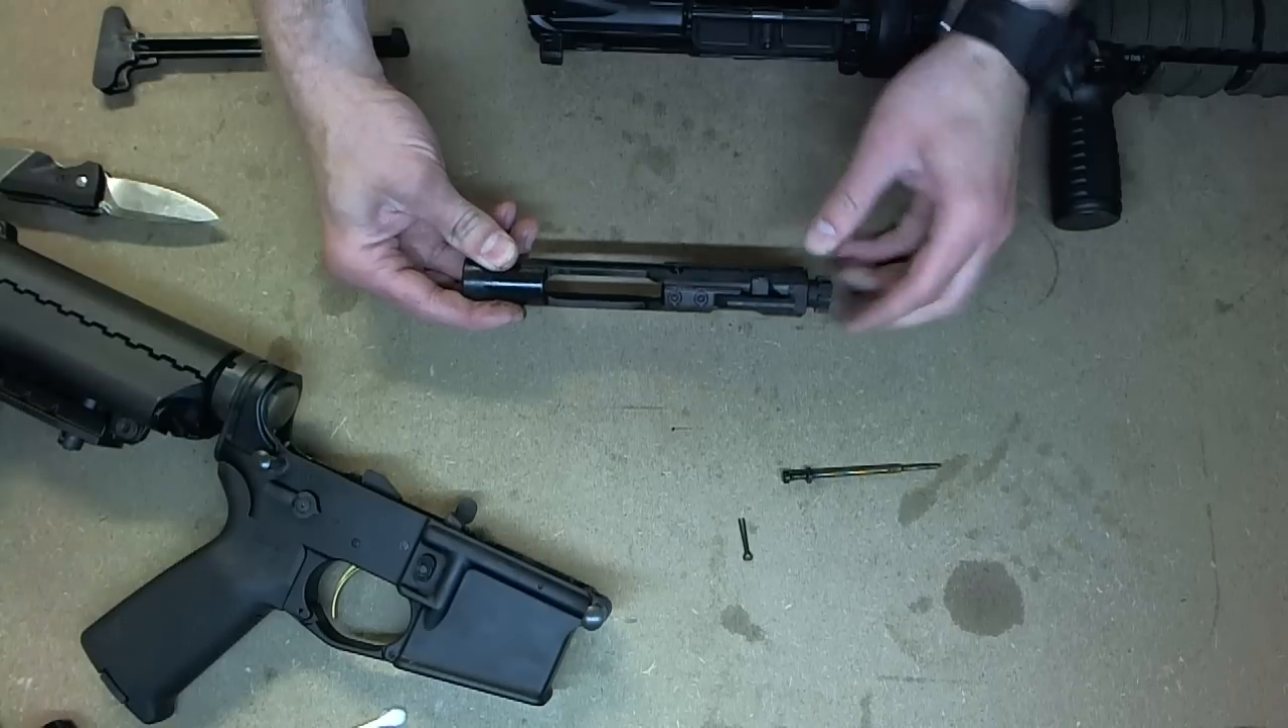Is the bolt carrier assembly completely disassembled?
No.